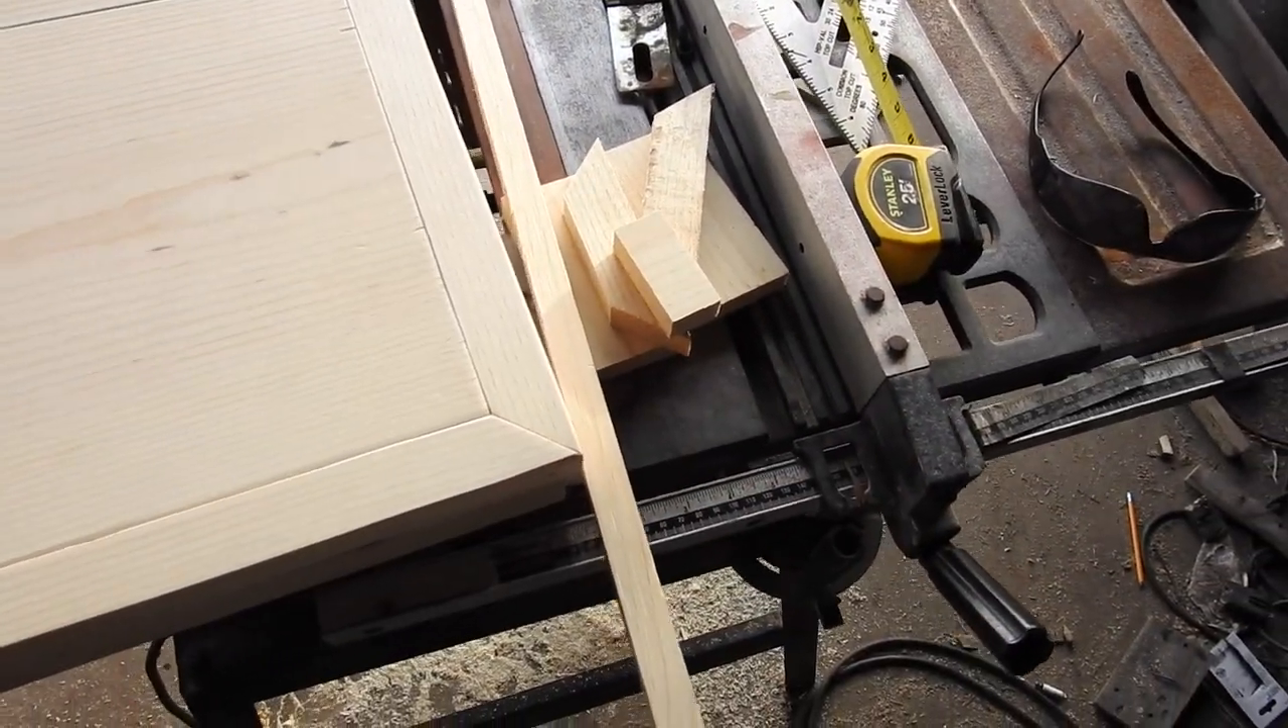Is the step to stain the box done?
No.